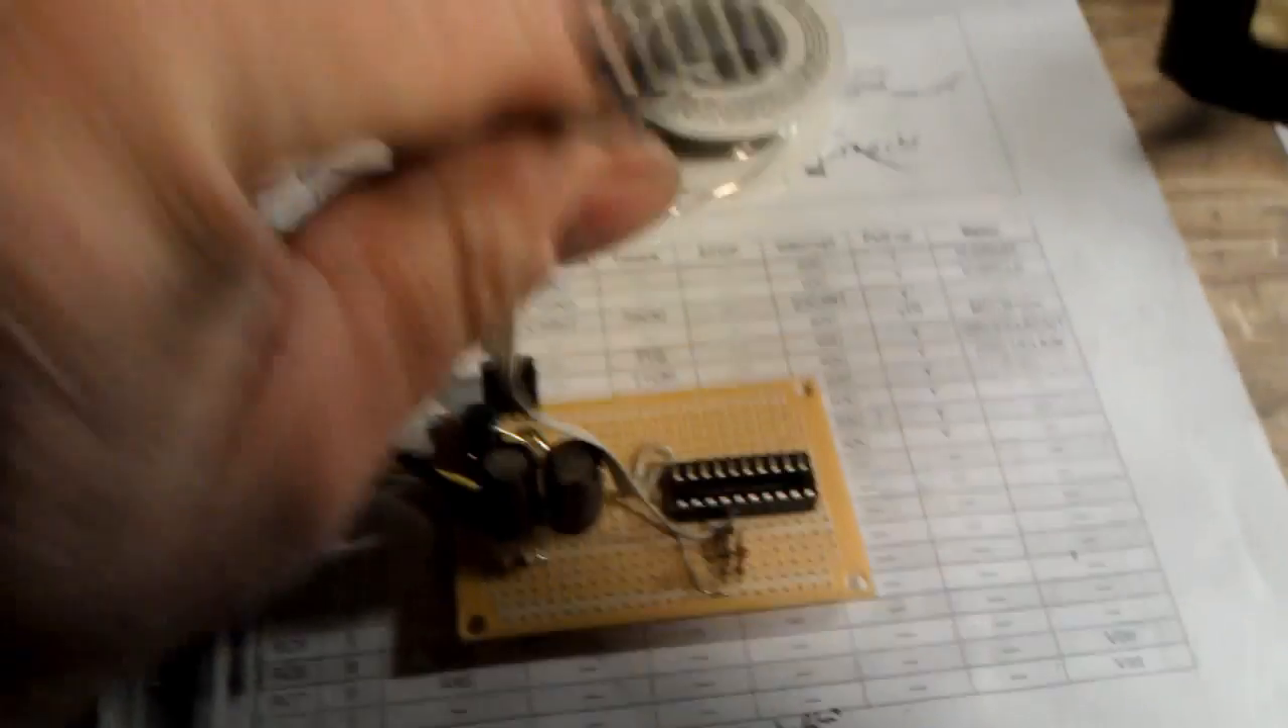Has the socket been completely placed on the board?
Yes.